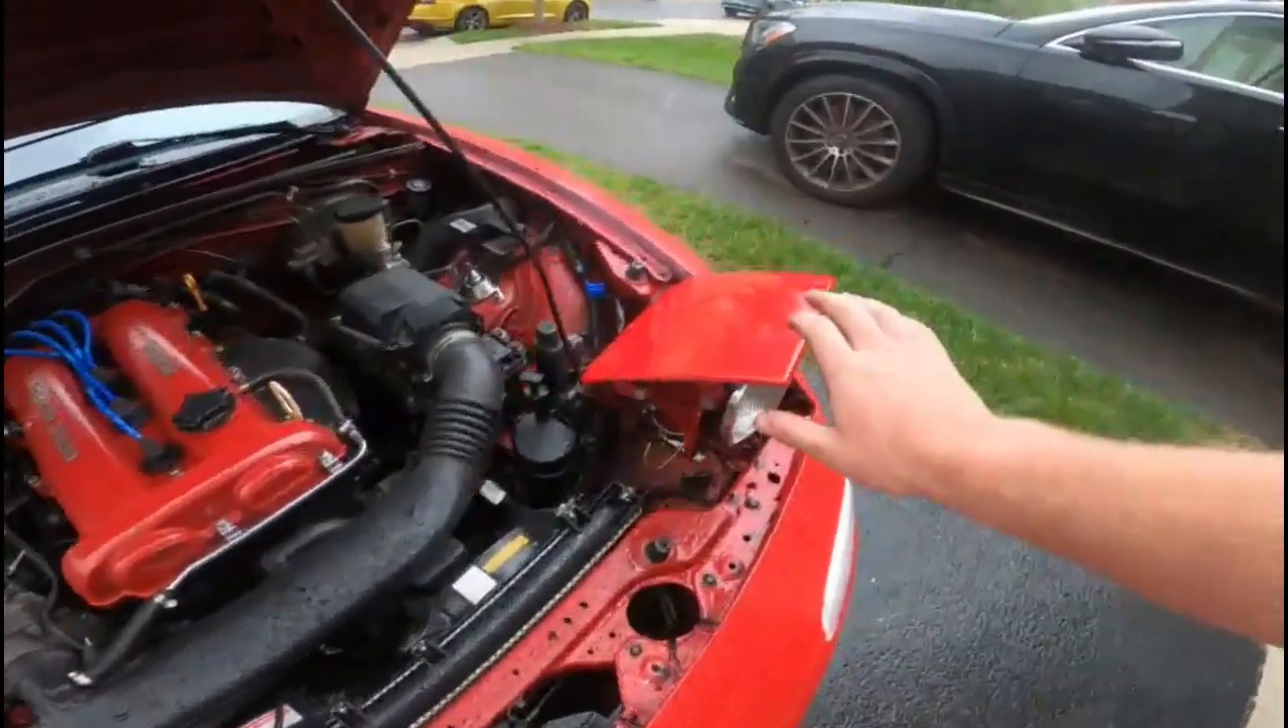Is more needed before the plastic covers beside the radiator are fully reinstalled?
Yes.